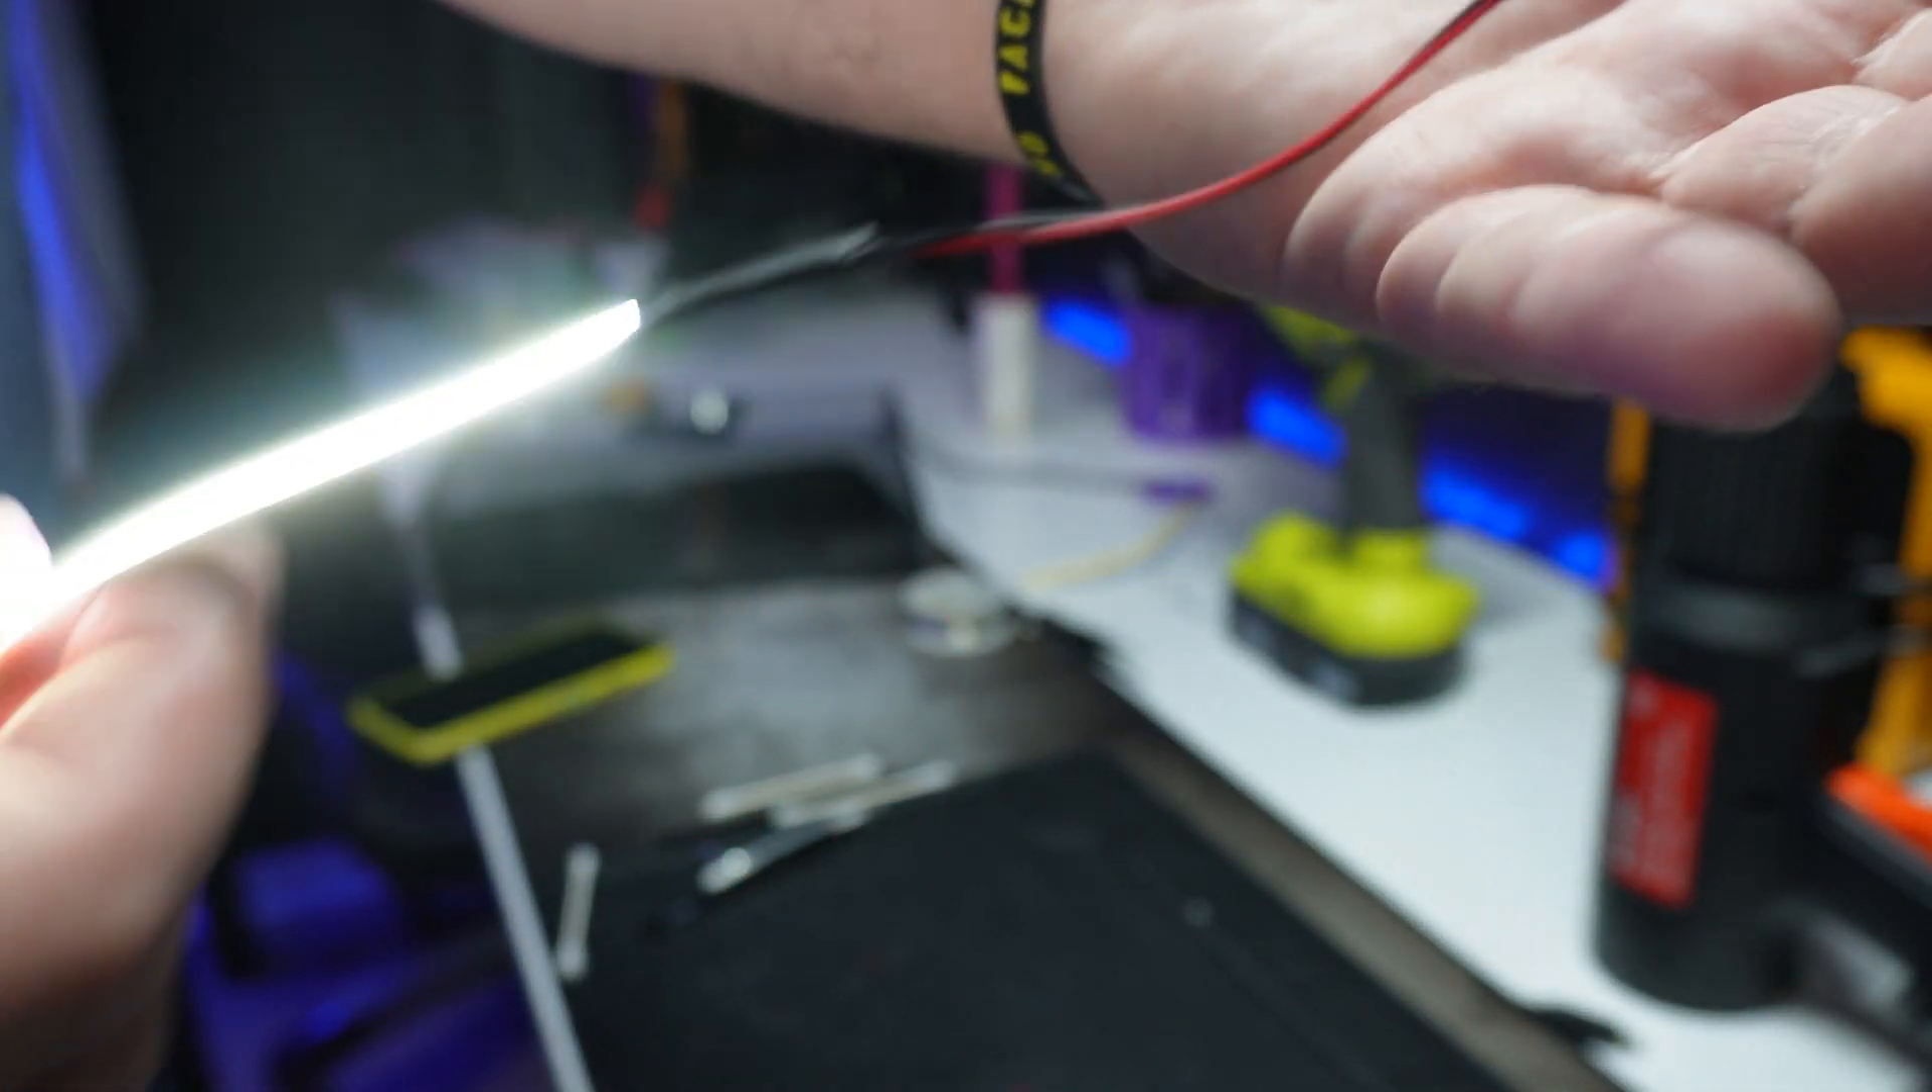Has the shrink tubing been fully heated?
Yes.